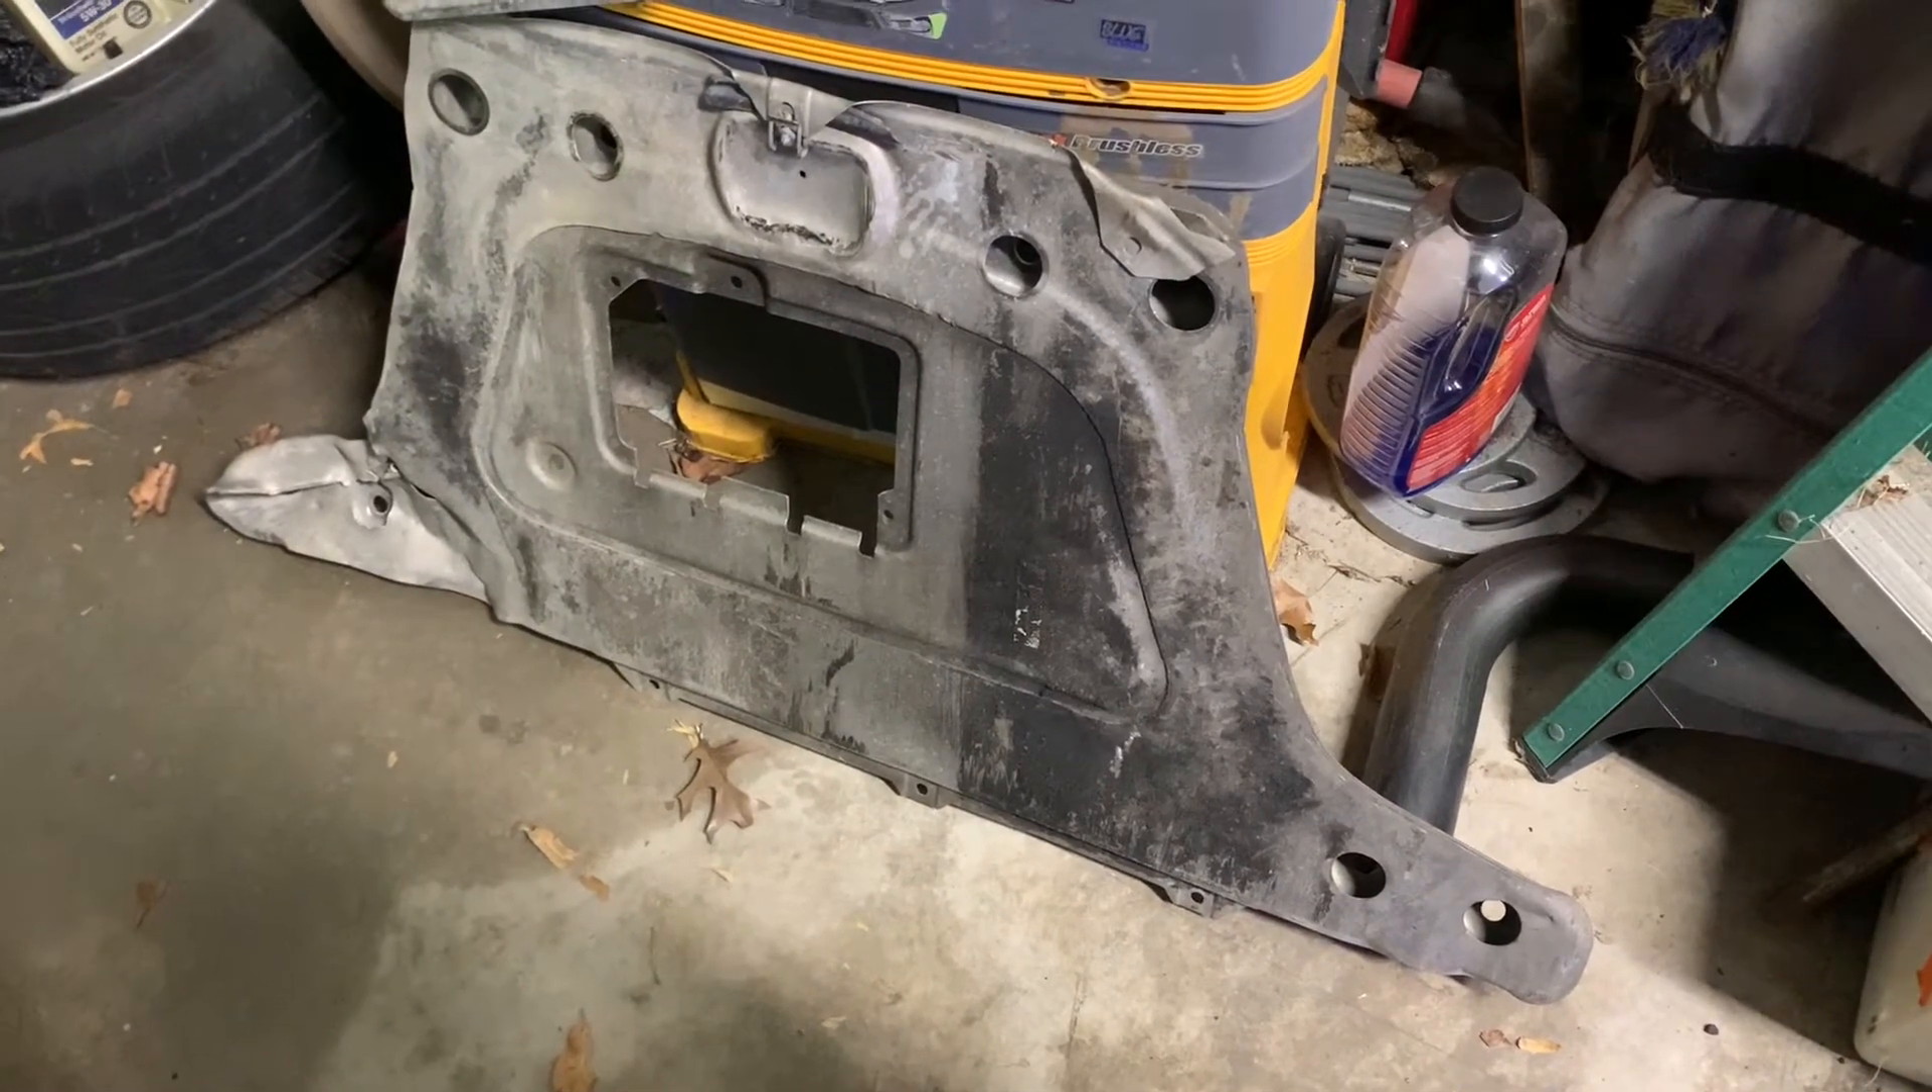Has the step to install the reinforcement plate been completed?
No.